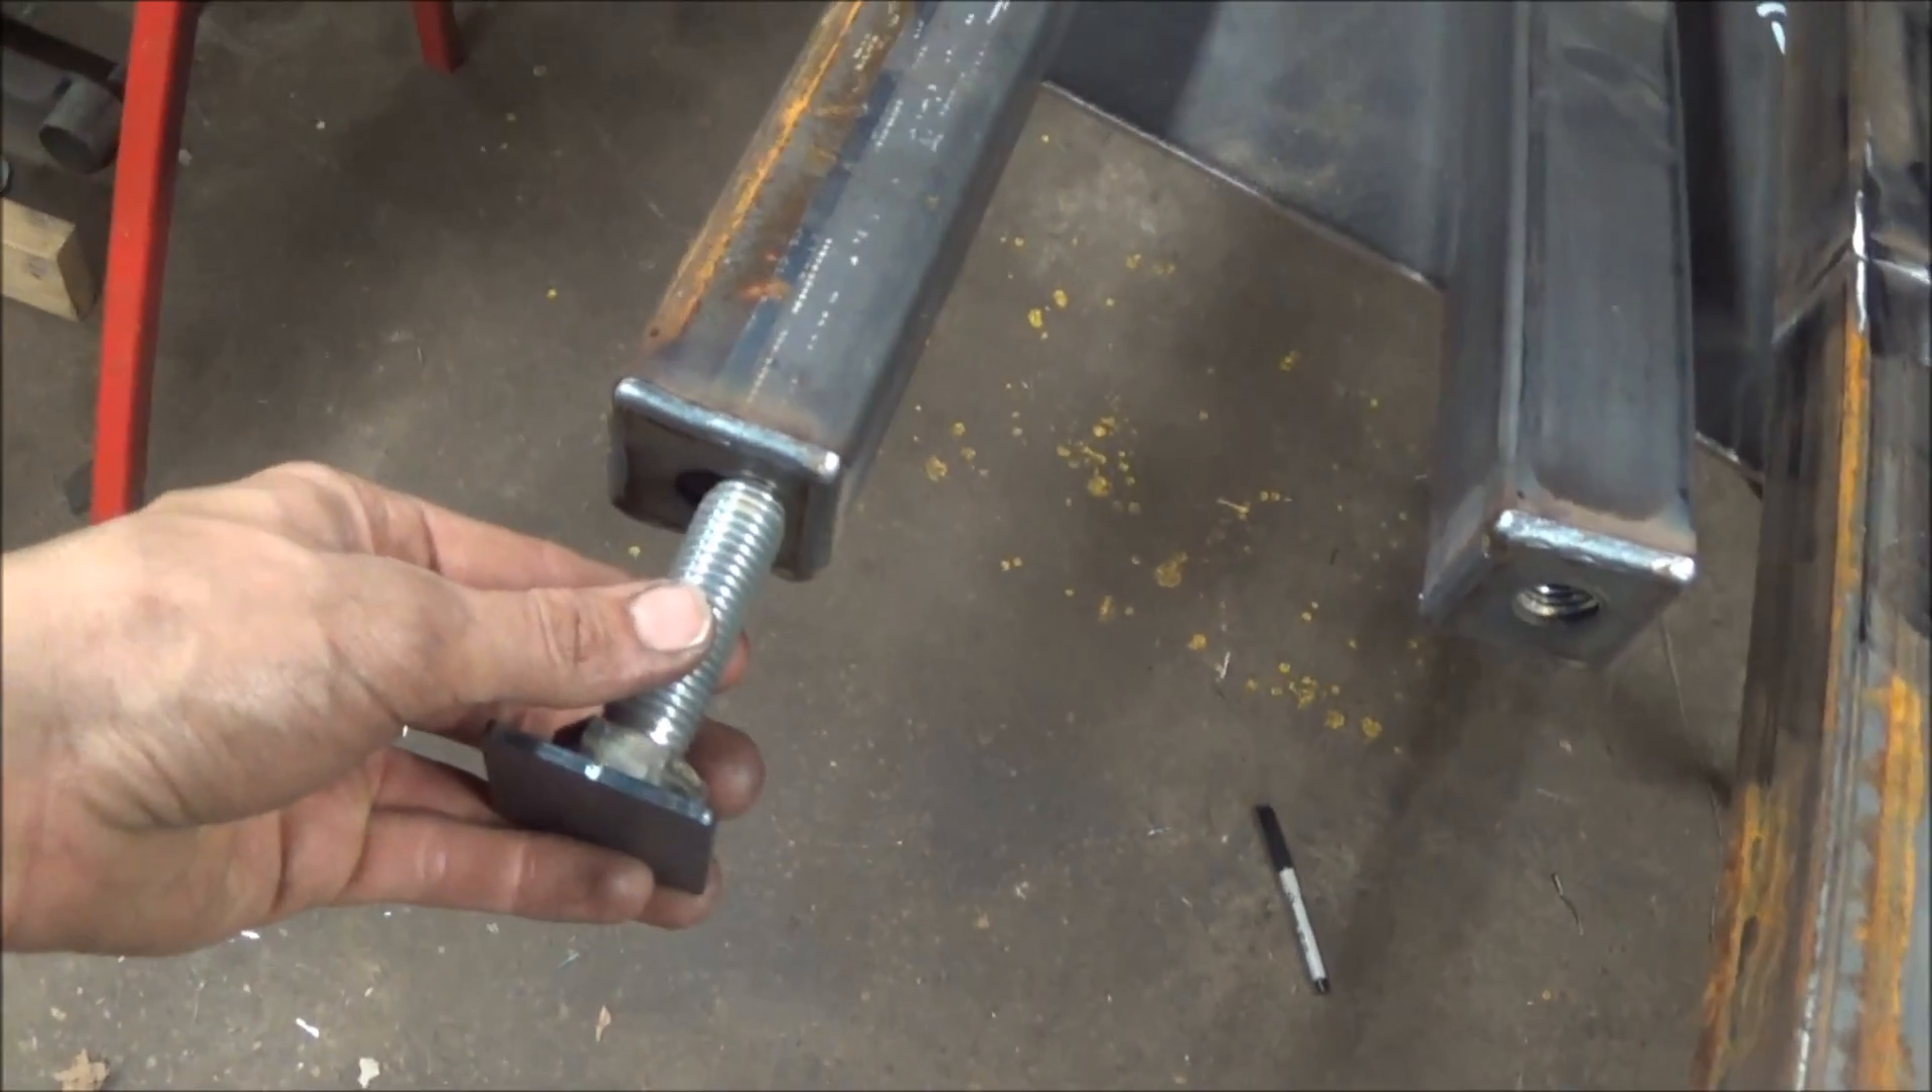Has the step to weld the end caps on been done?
Yes.